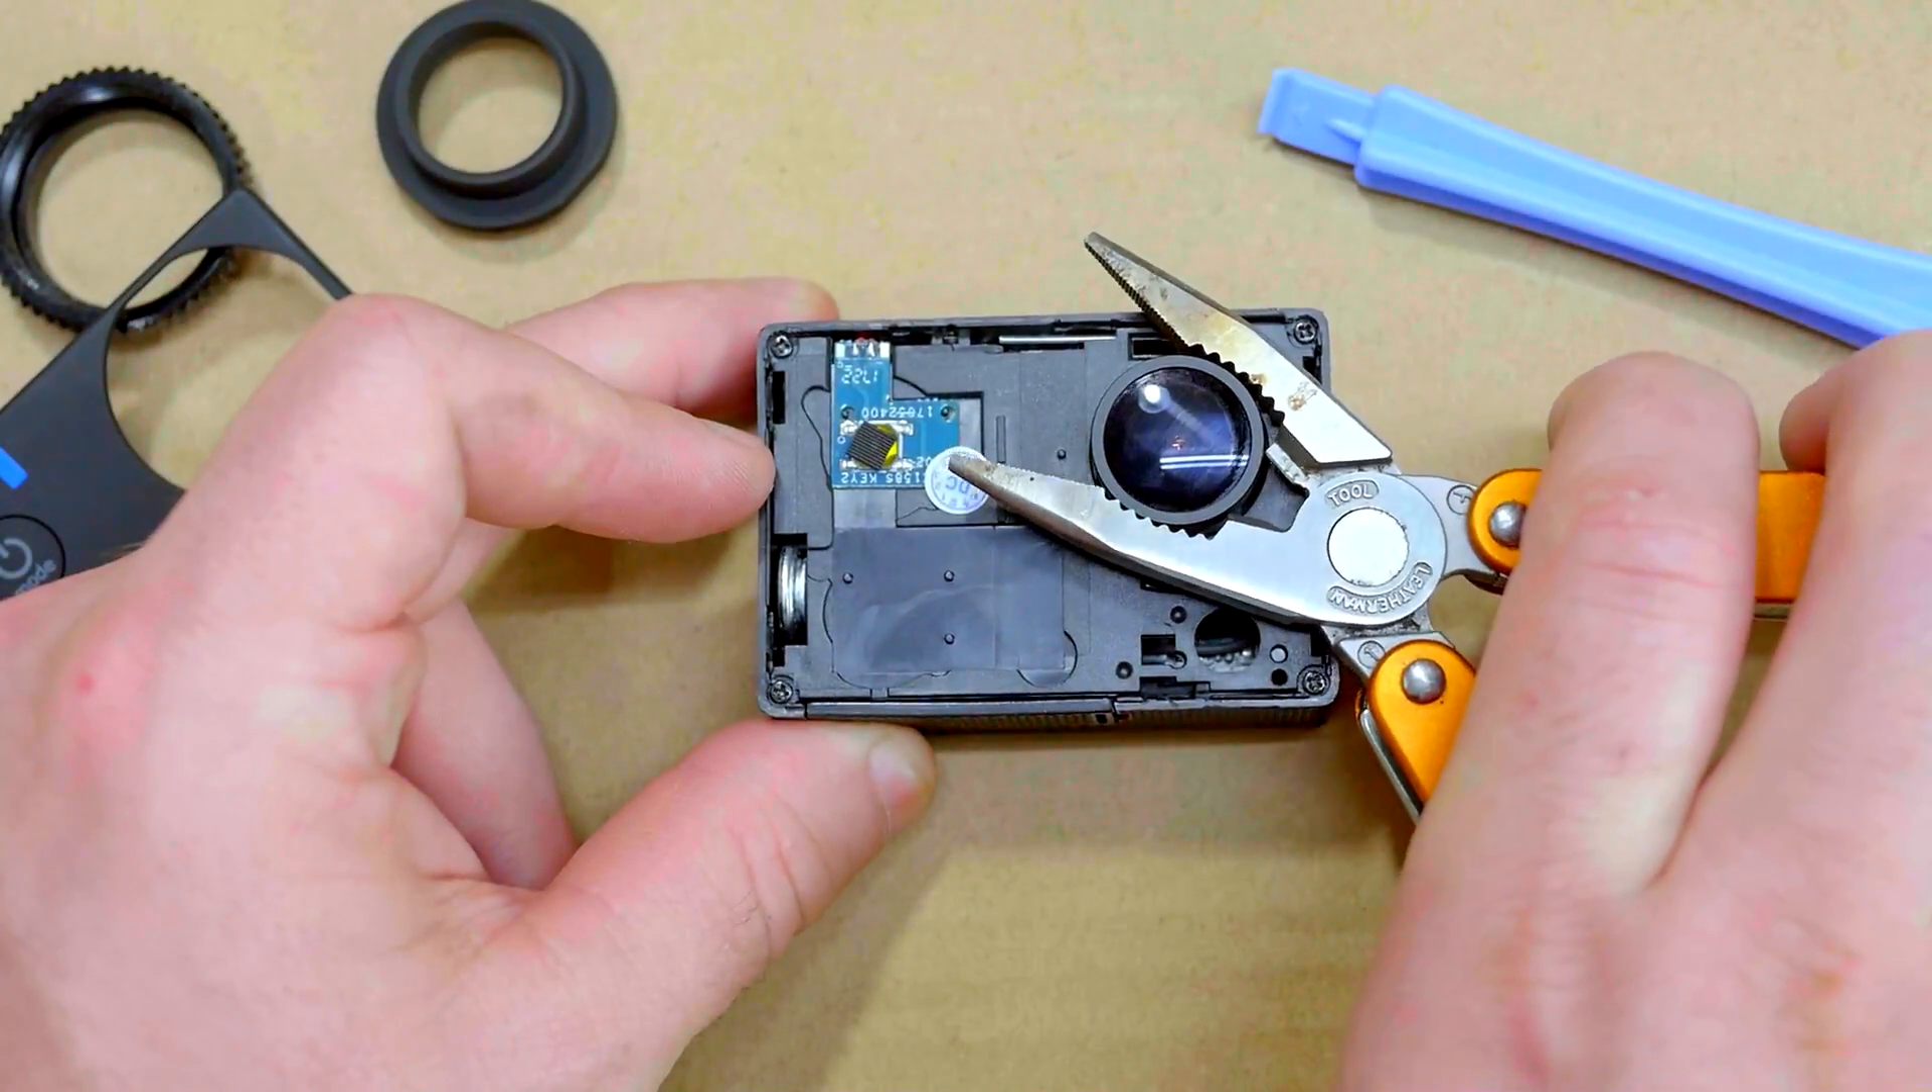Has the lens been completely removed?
No.